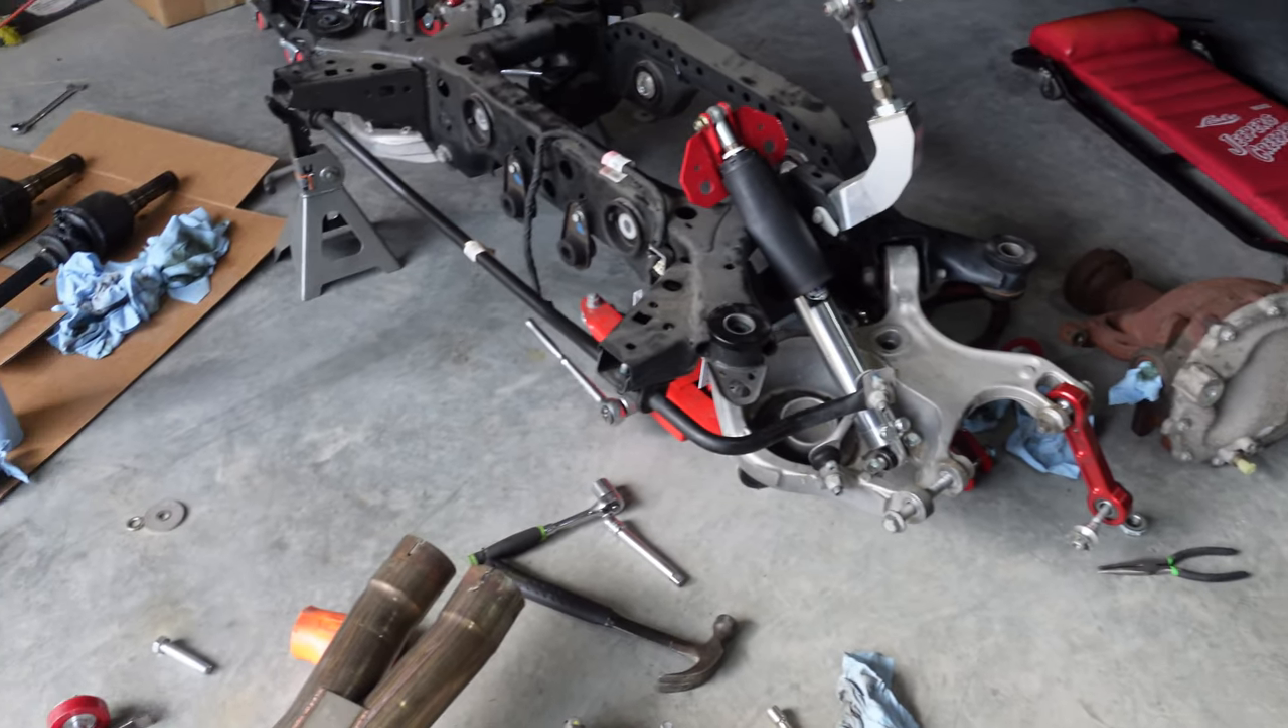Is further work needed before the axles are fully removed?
No.